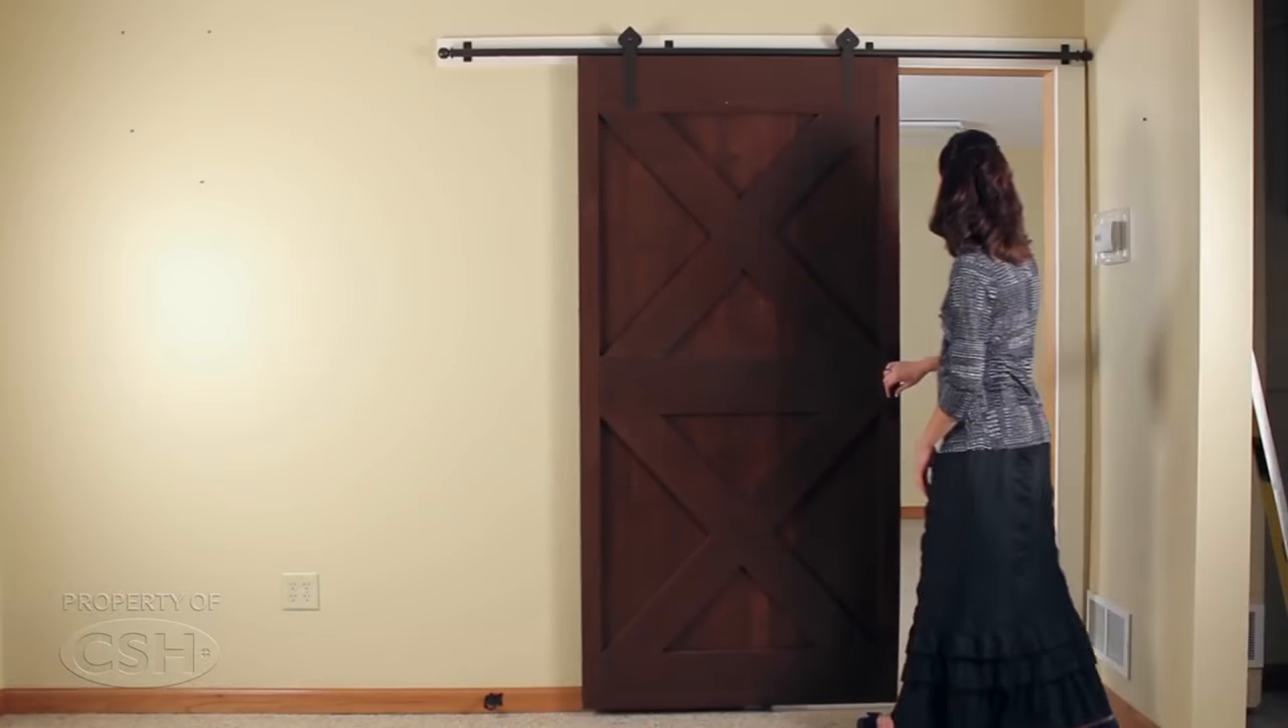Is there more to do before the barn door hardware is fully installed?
No.